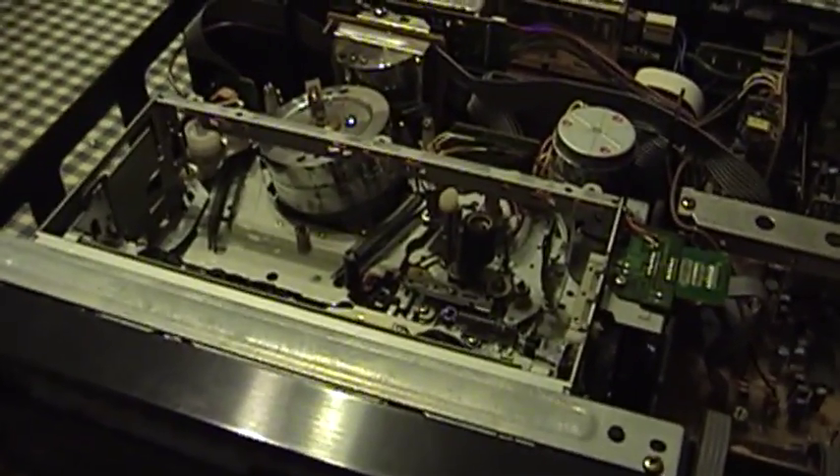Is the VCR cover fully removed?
Yes.